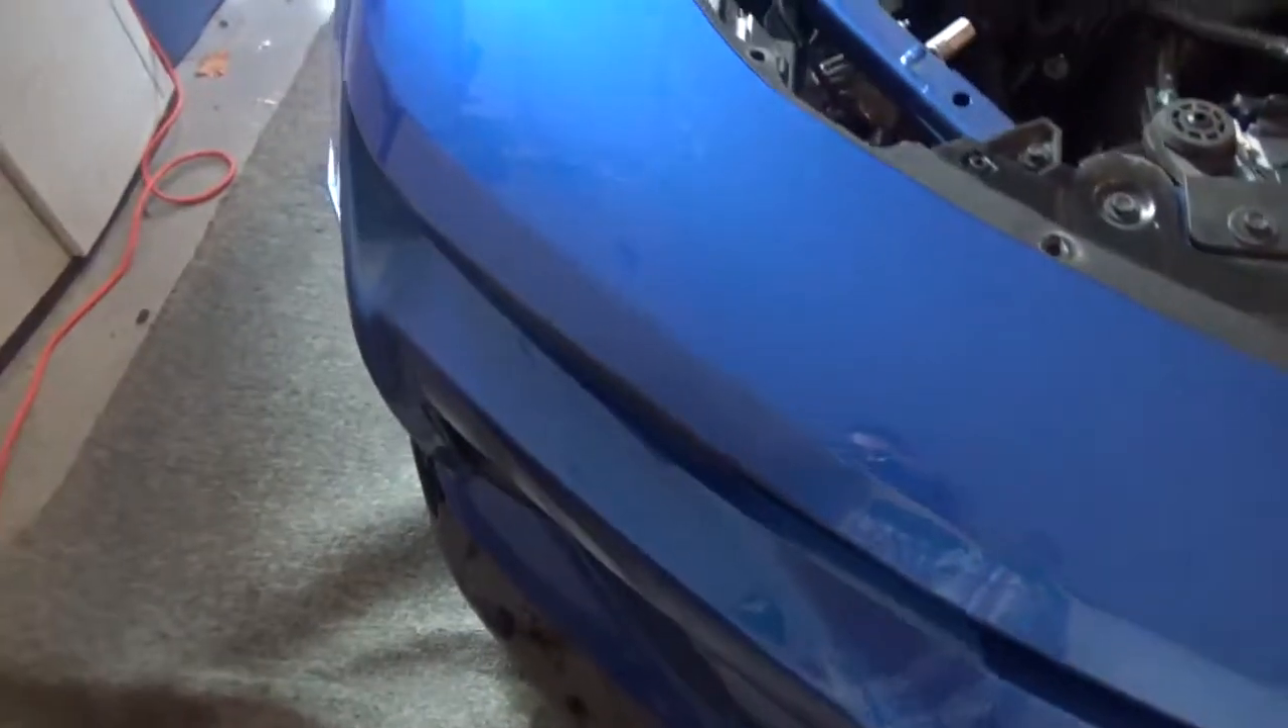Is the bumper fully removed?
No.